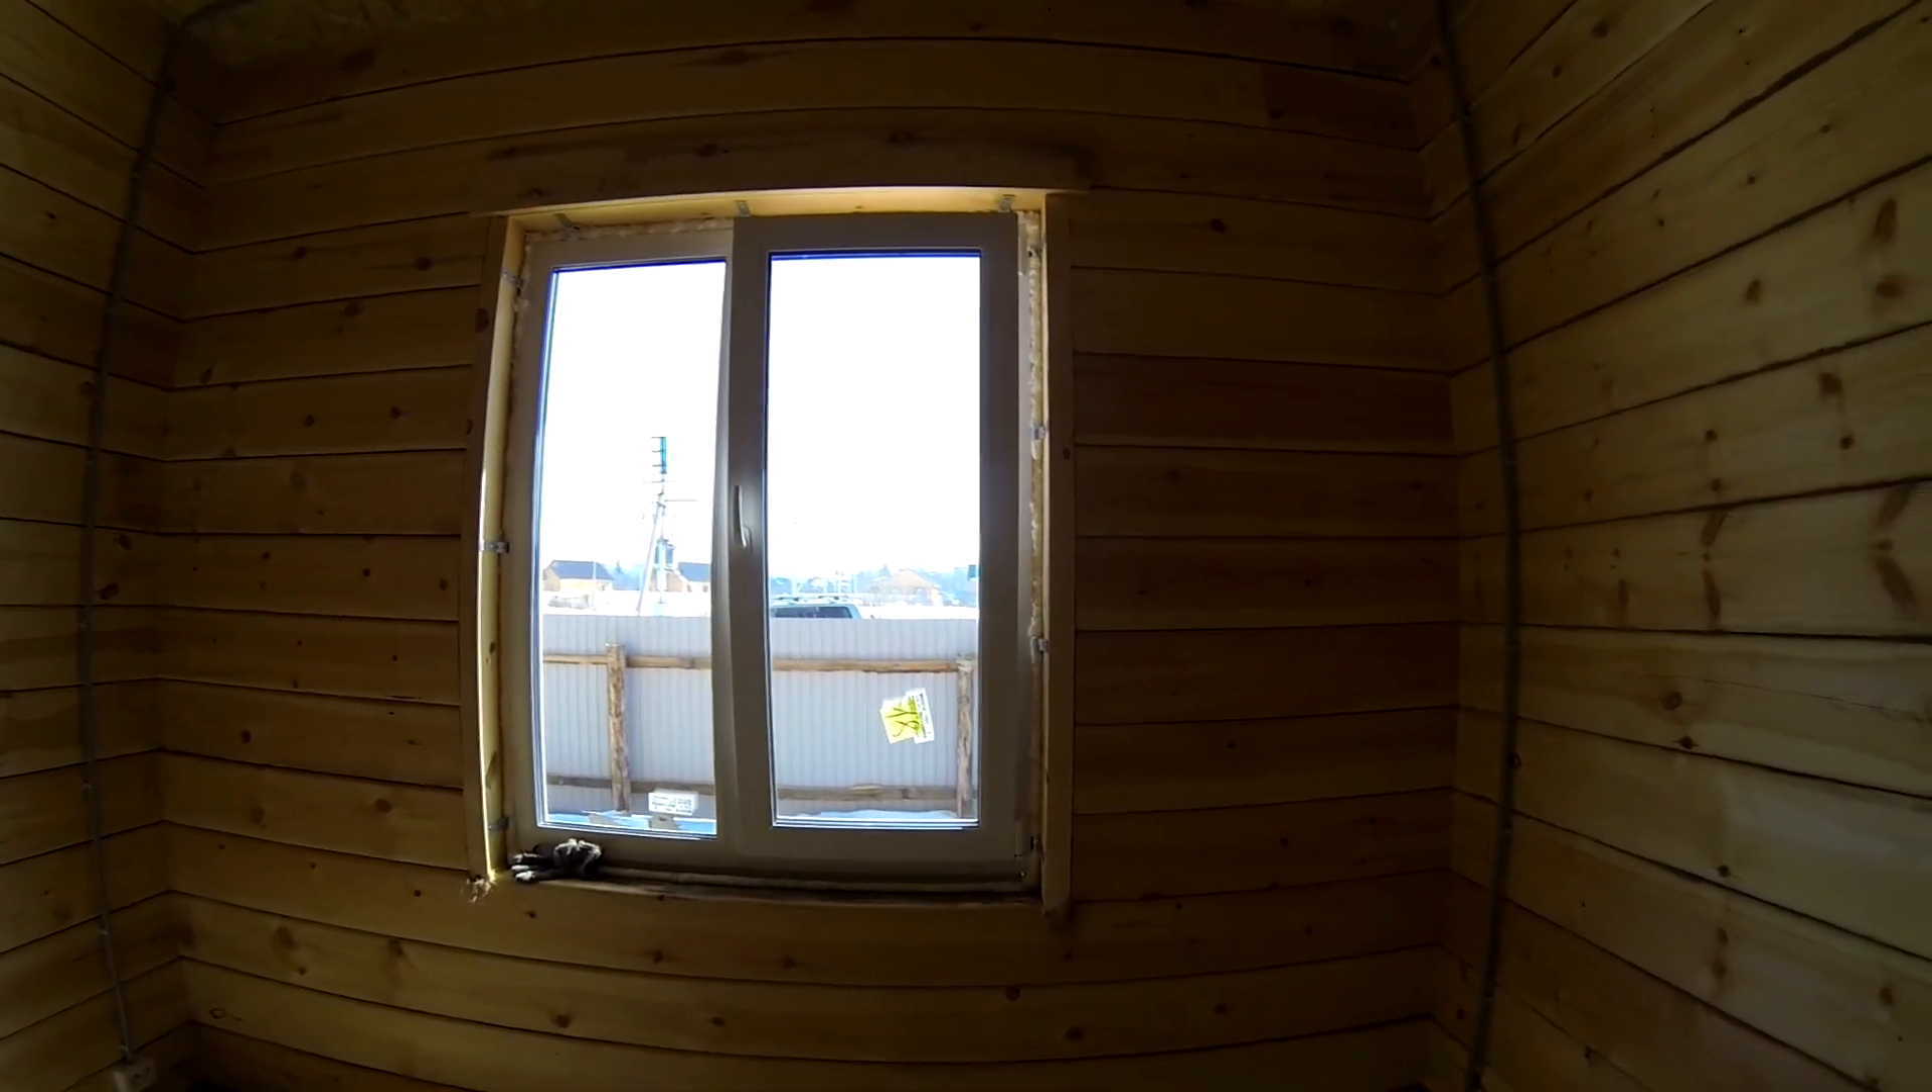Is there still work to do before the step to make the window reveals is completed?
Yes.